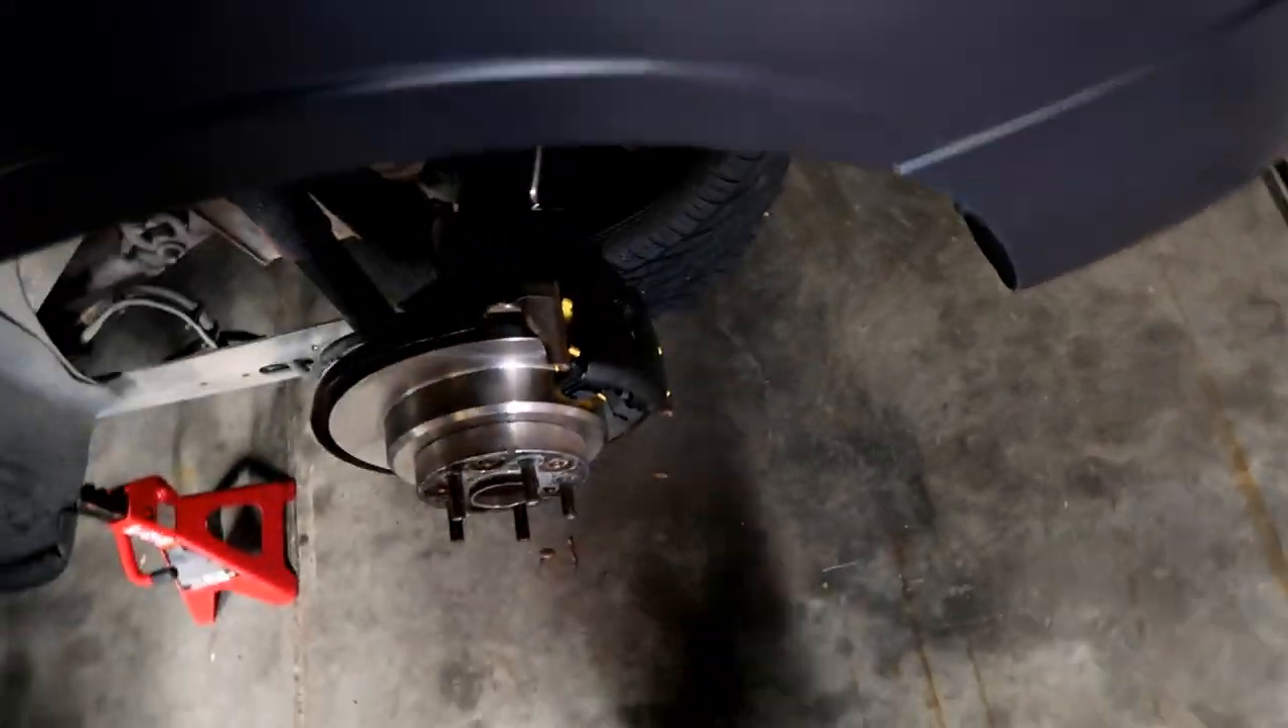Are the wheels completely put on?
No.